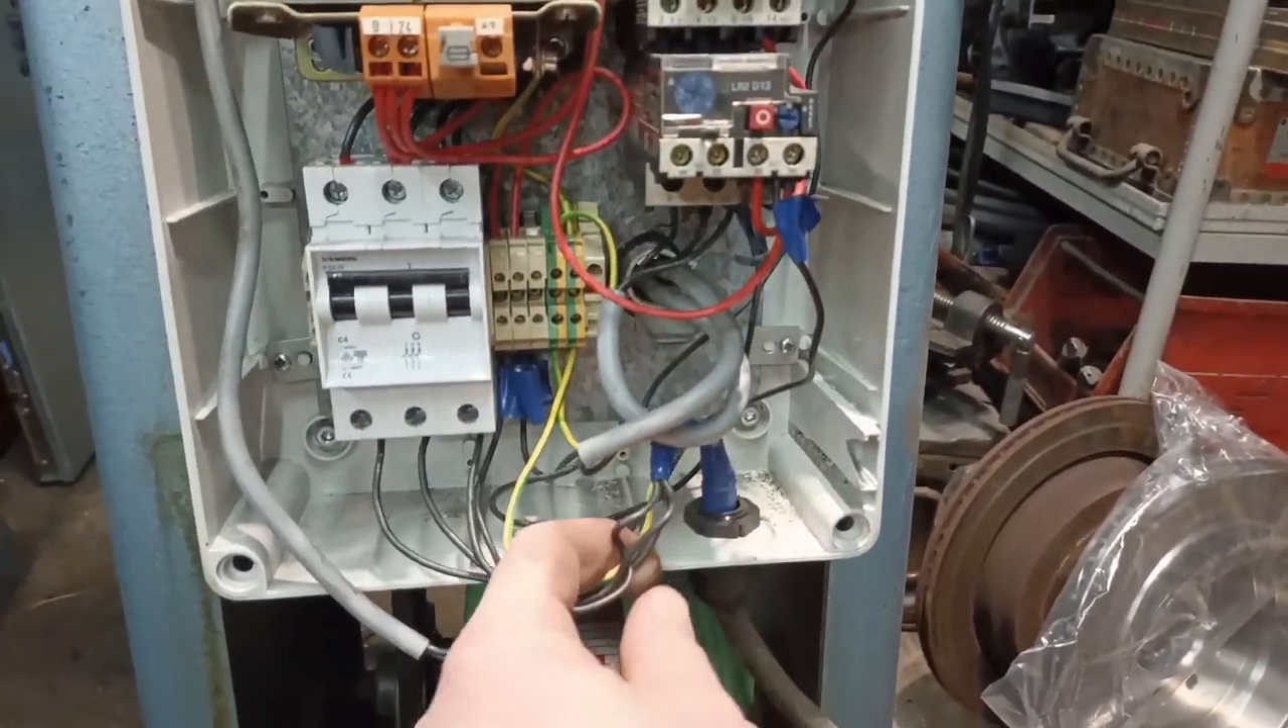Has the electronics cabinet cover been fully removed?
Yes.